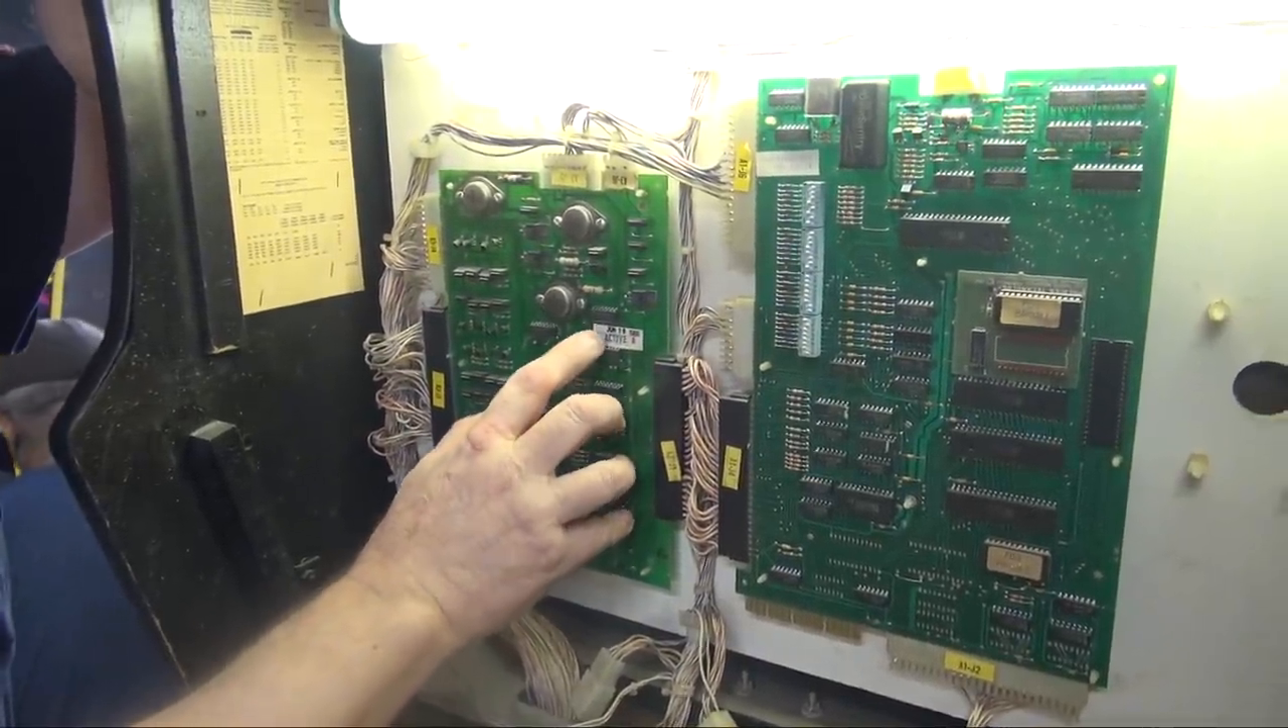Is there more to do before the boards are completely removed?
Yes.